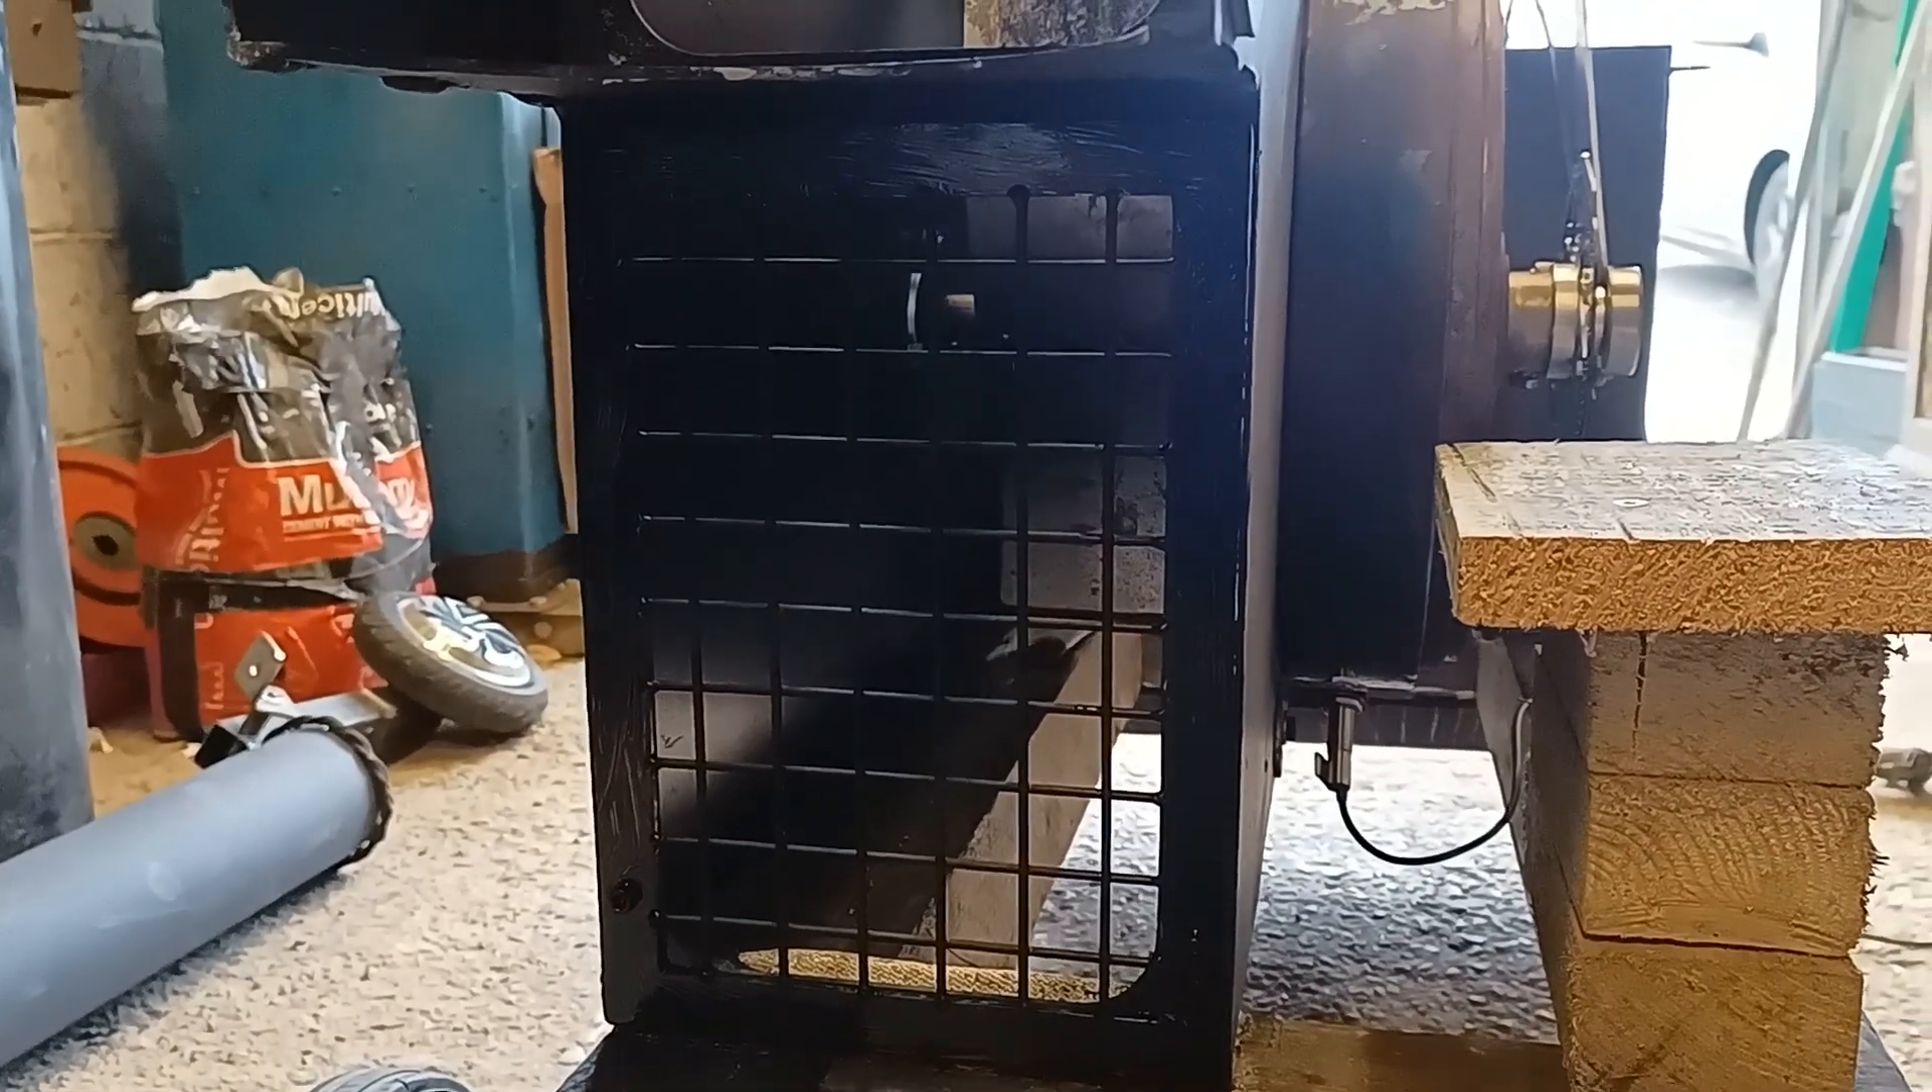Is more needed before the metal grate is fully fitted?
No.